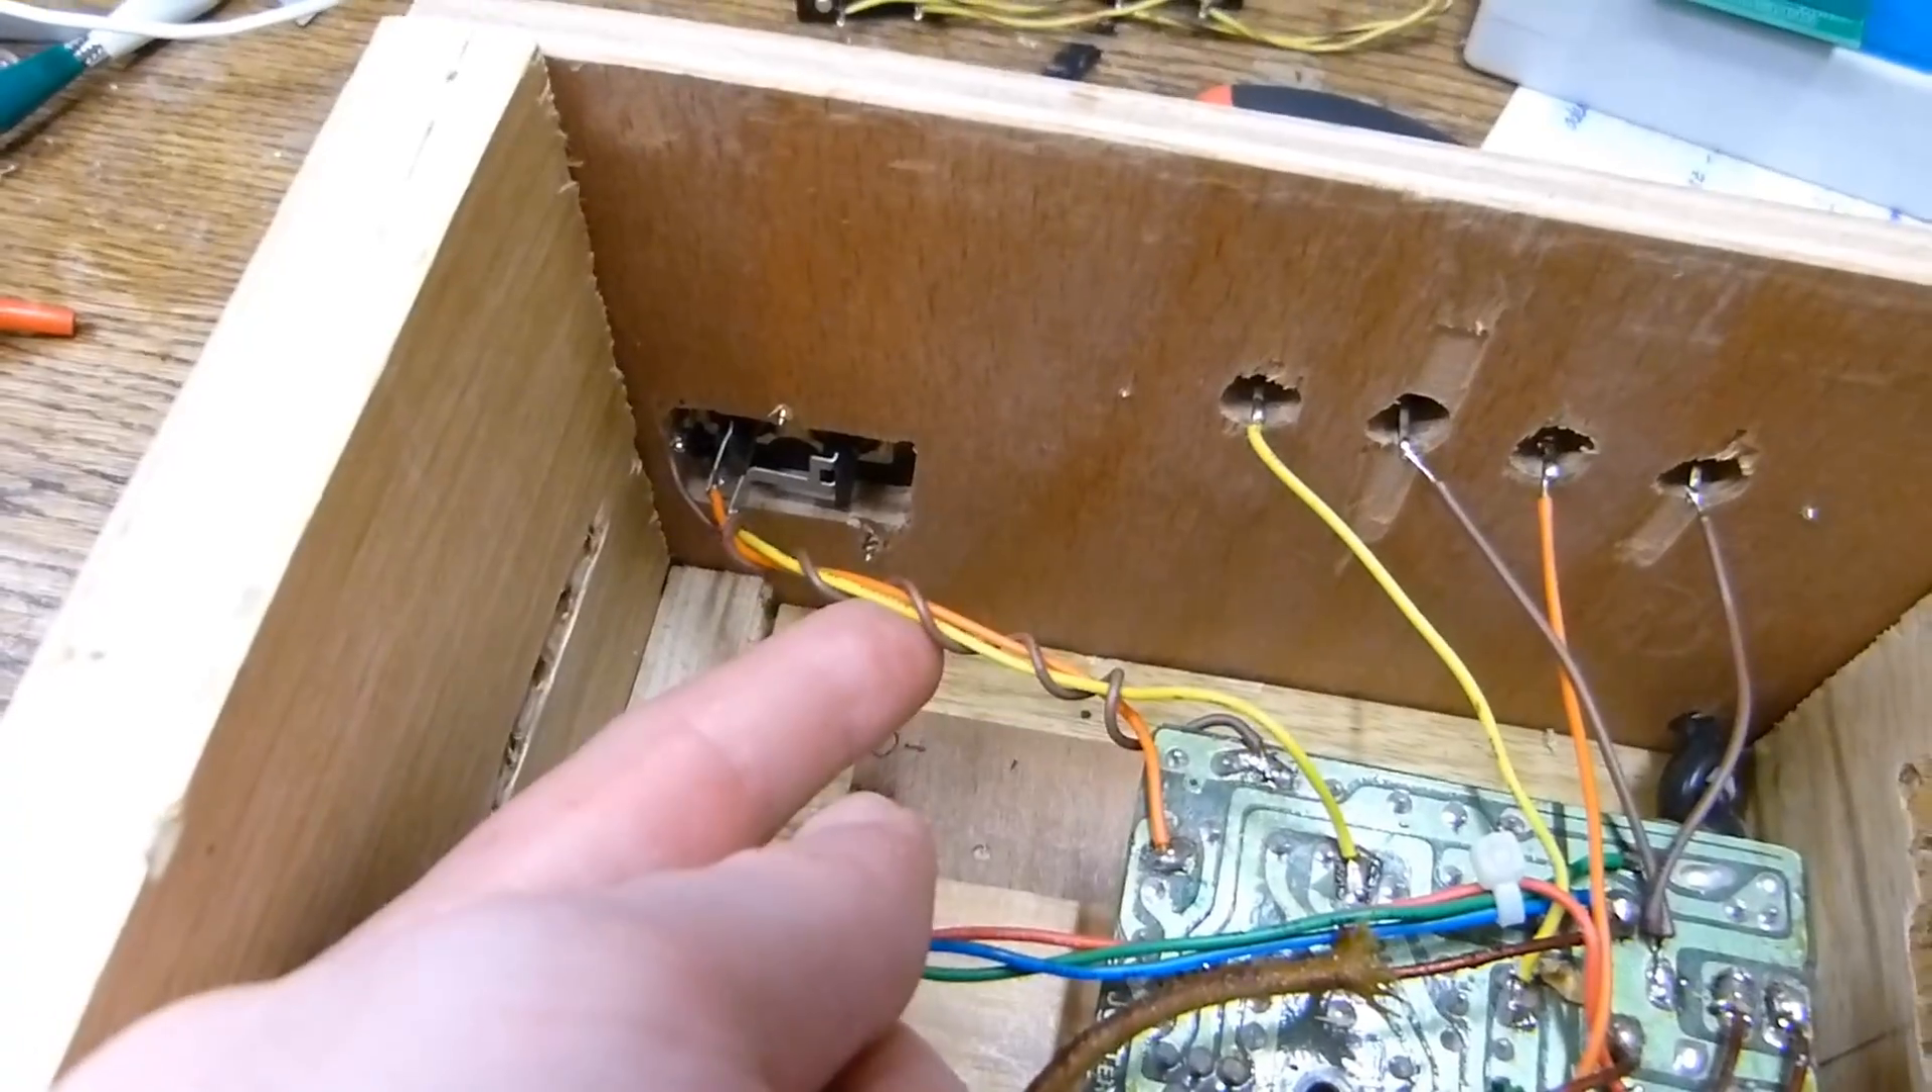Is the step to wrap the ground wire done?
Yes.